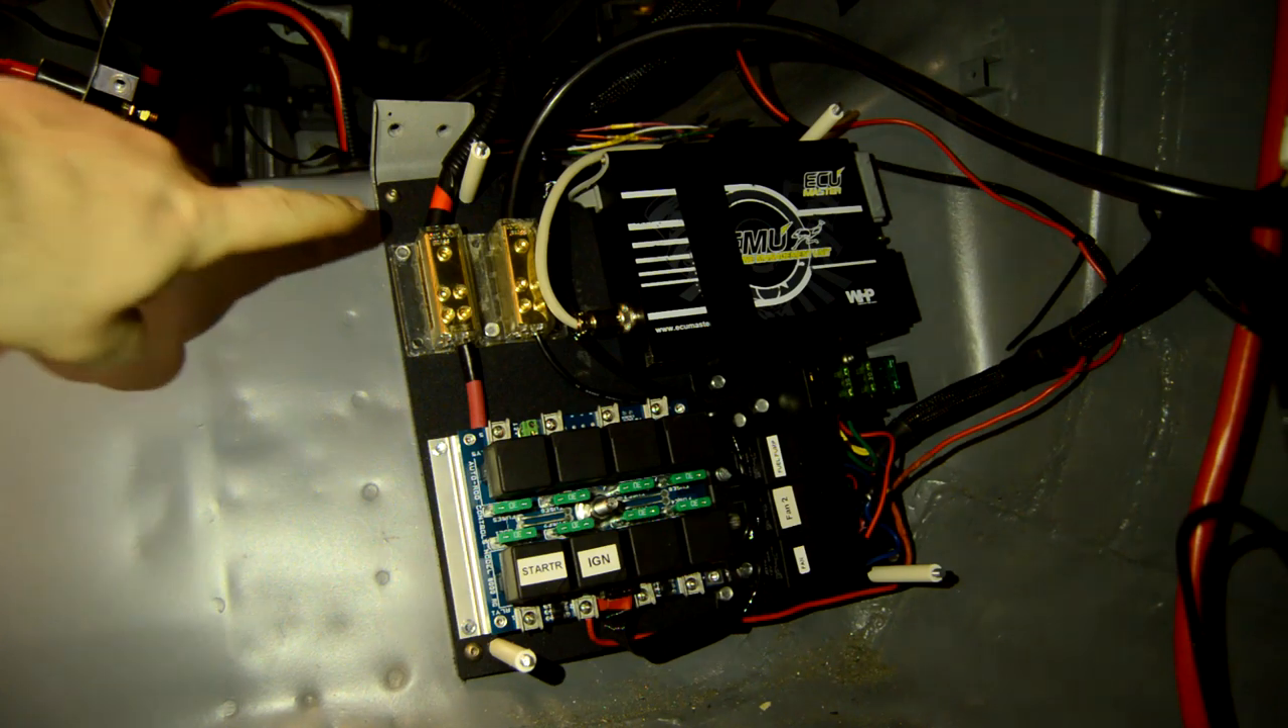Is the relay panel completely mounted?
Yes.